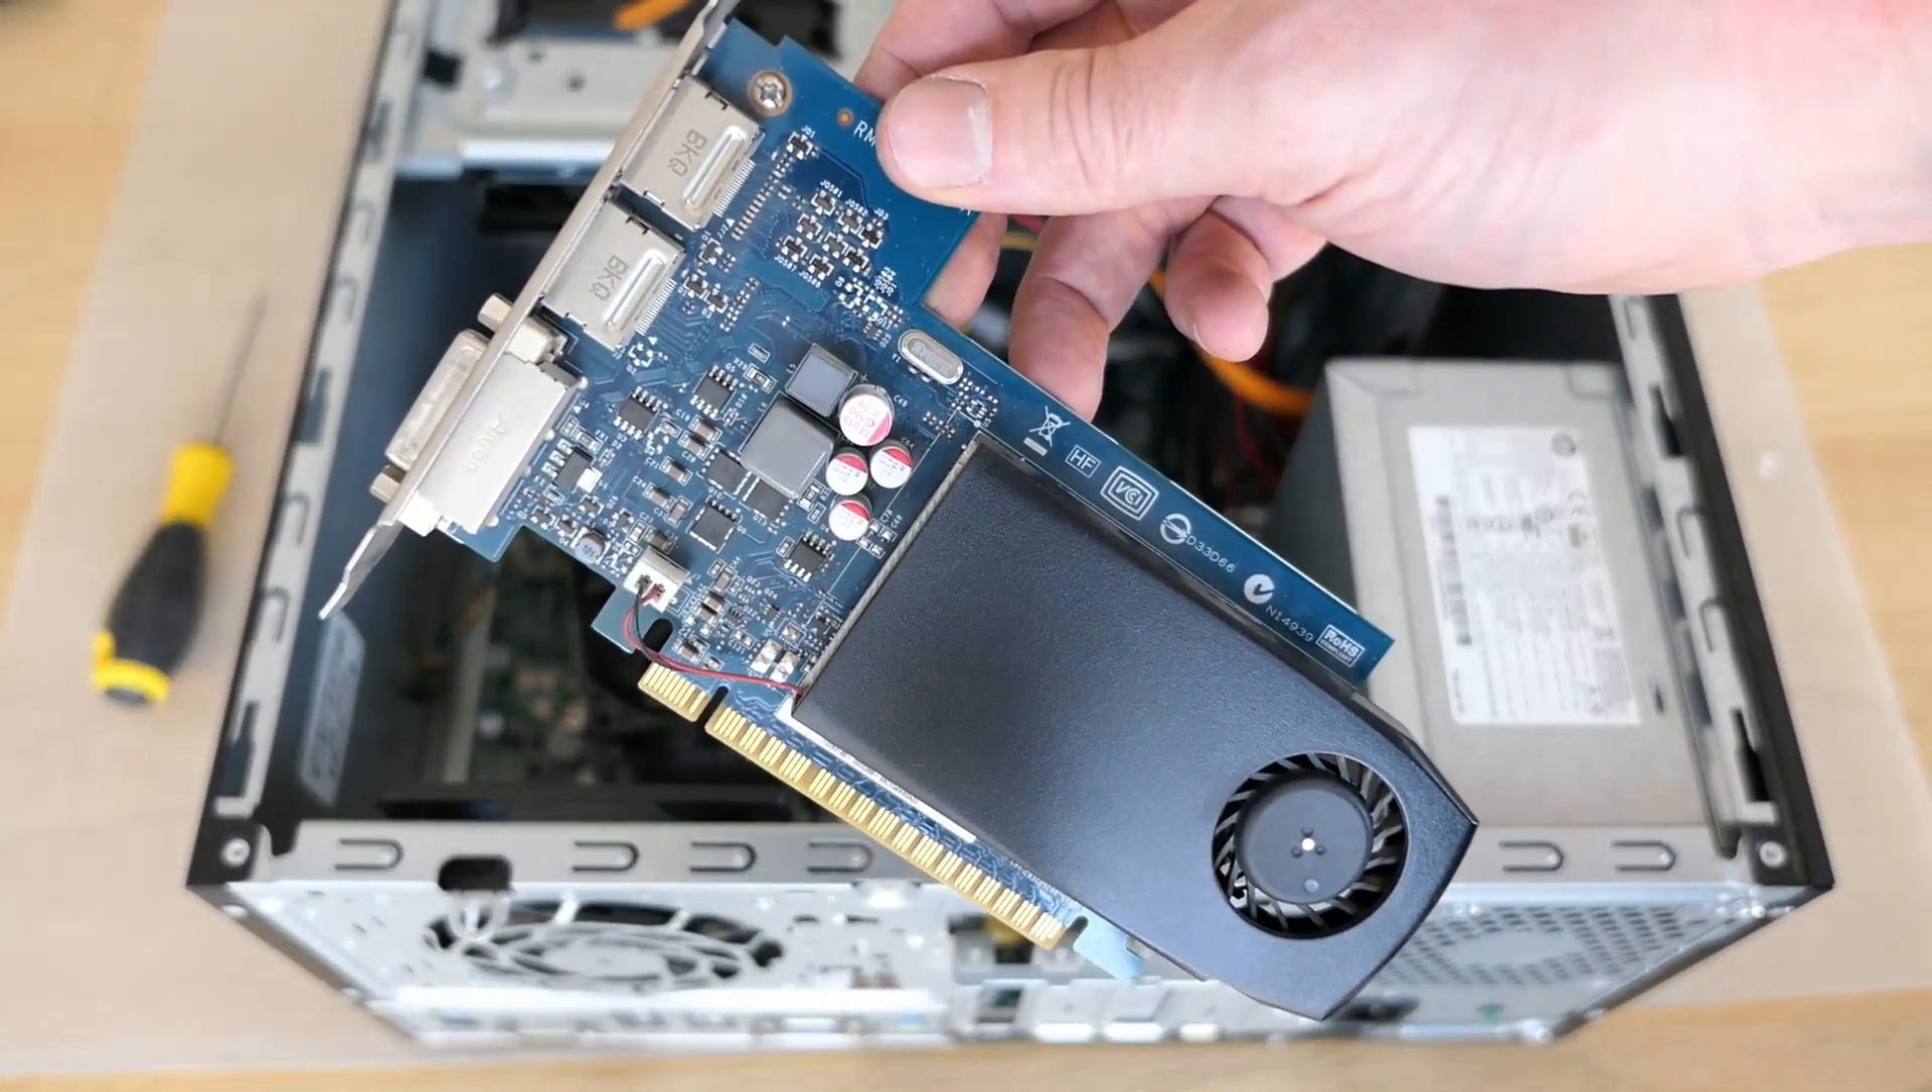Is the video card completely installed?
No.